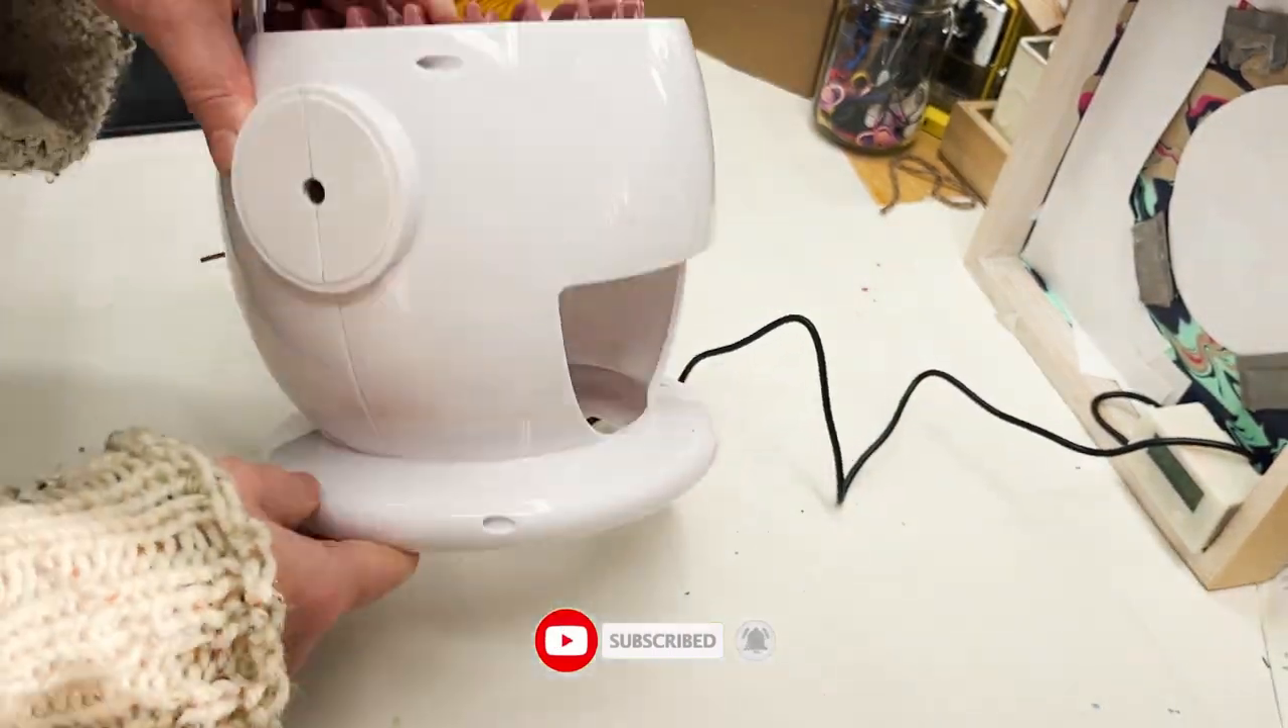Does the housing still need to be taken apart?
Yes.